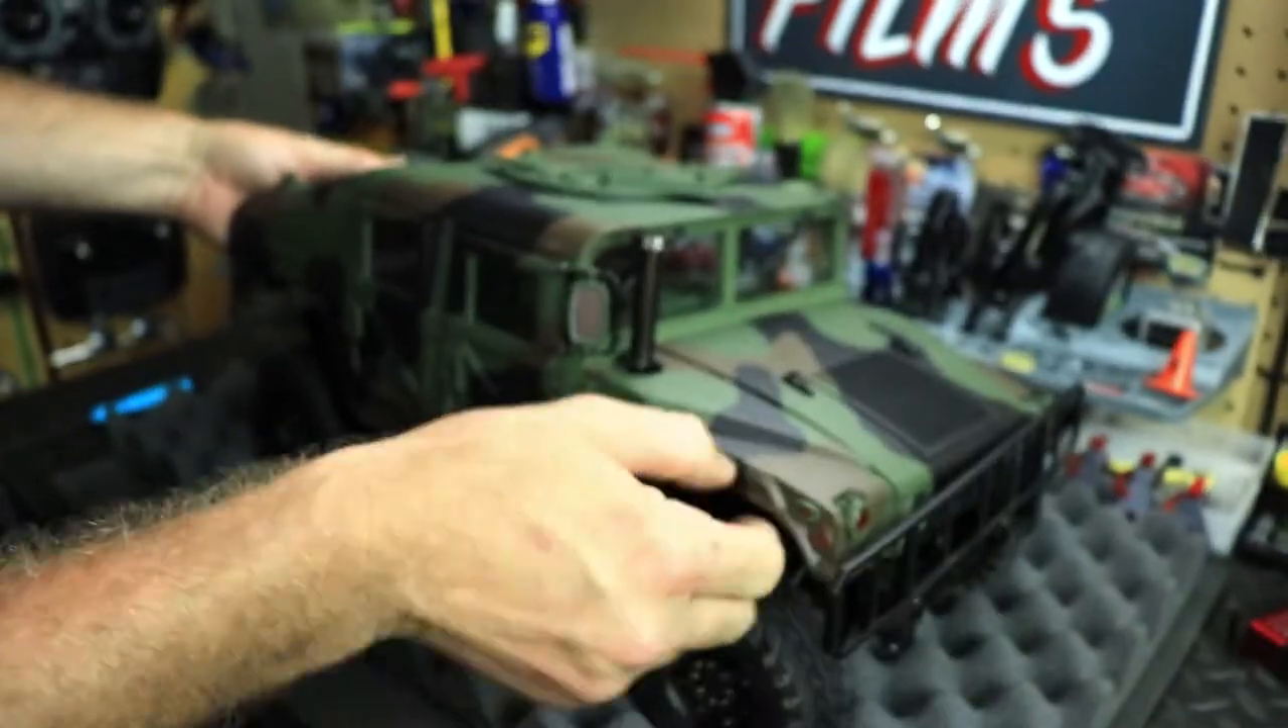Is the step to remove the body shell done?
No.